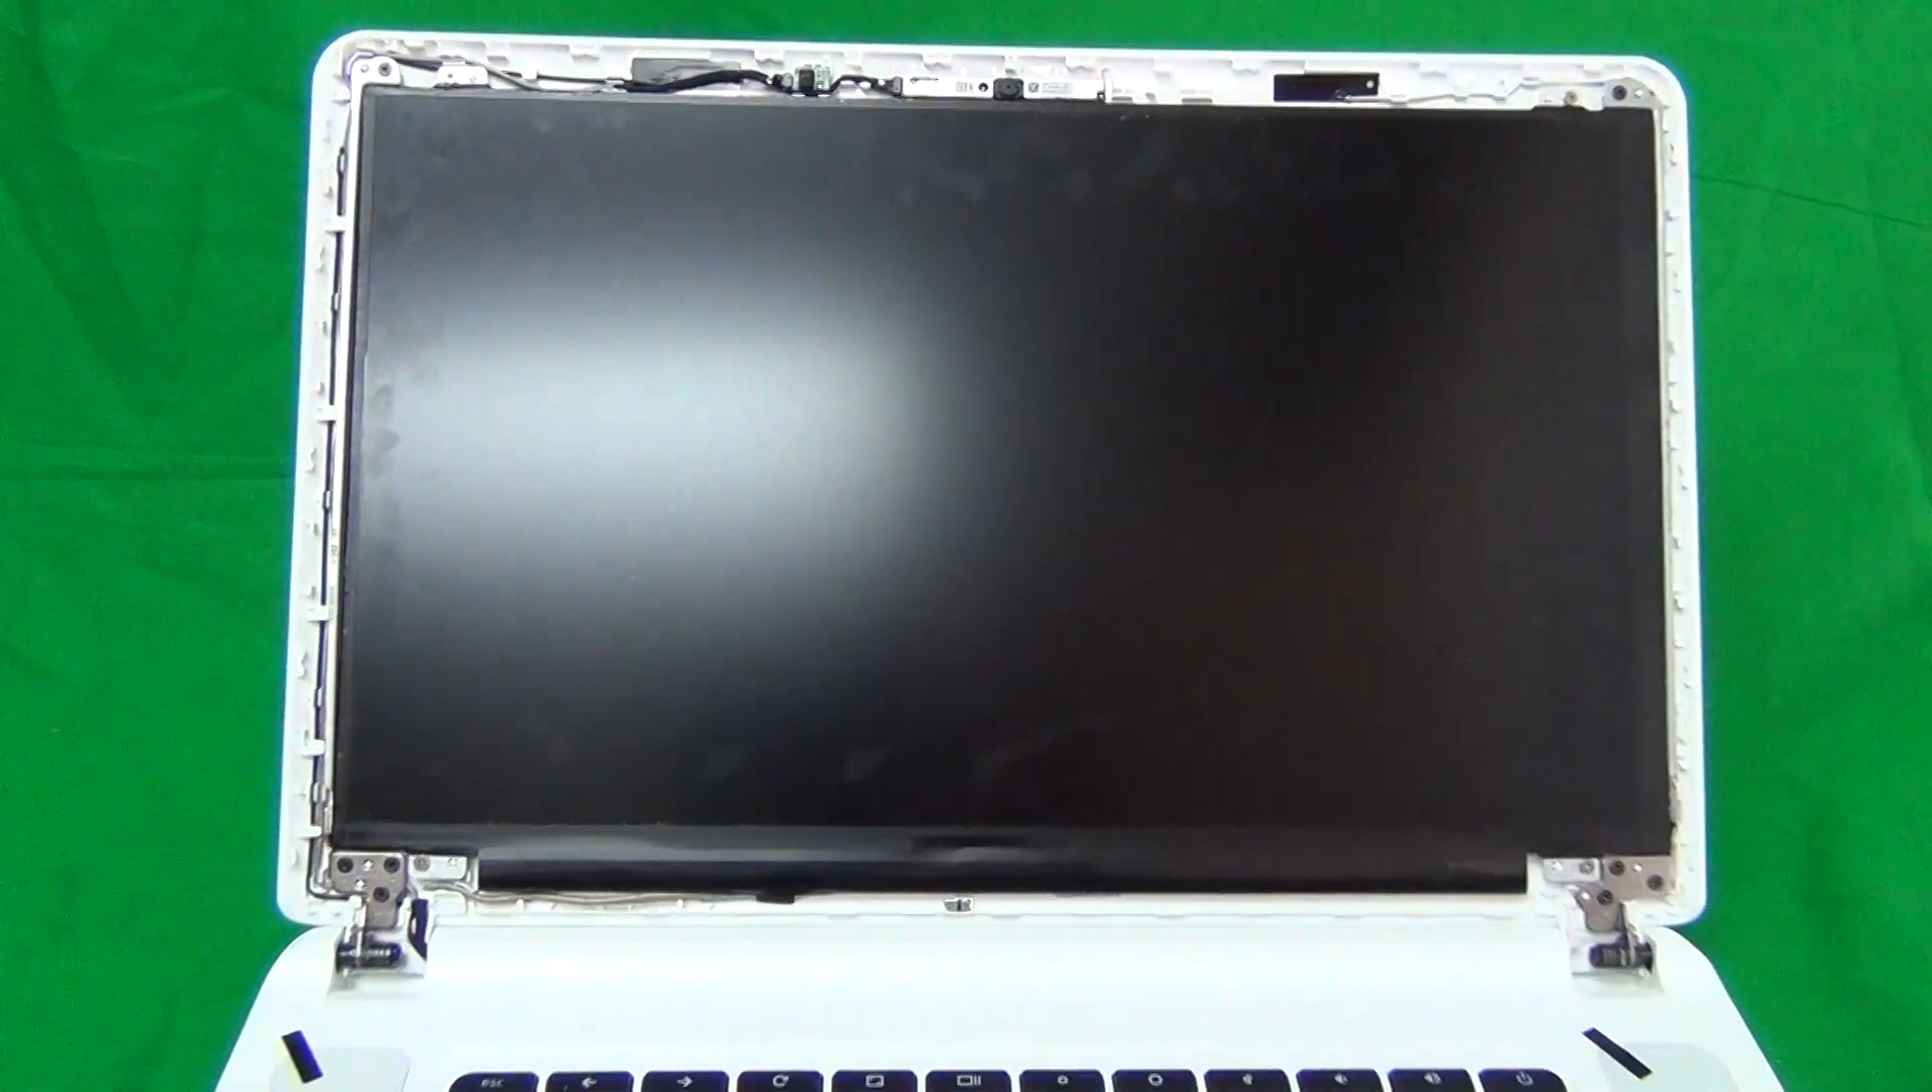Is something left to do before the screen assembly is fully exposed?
No.